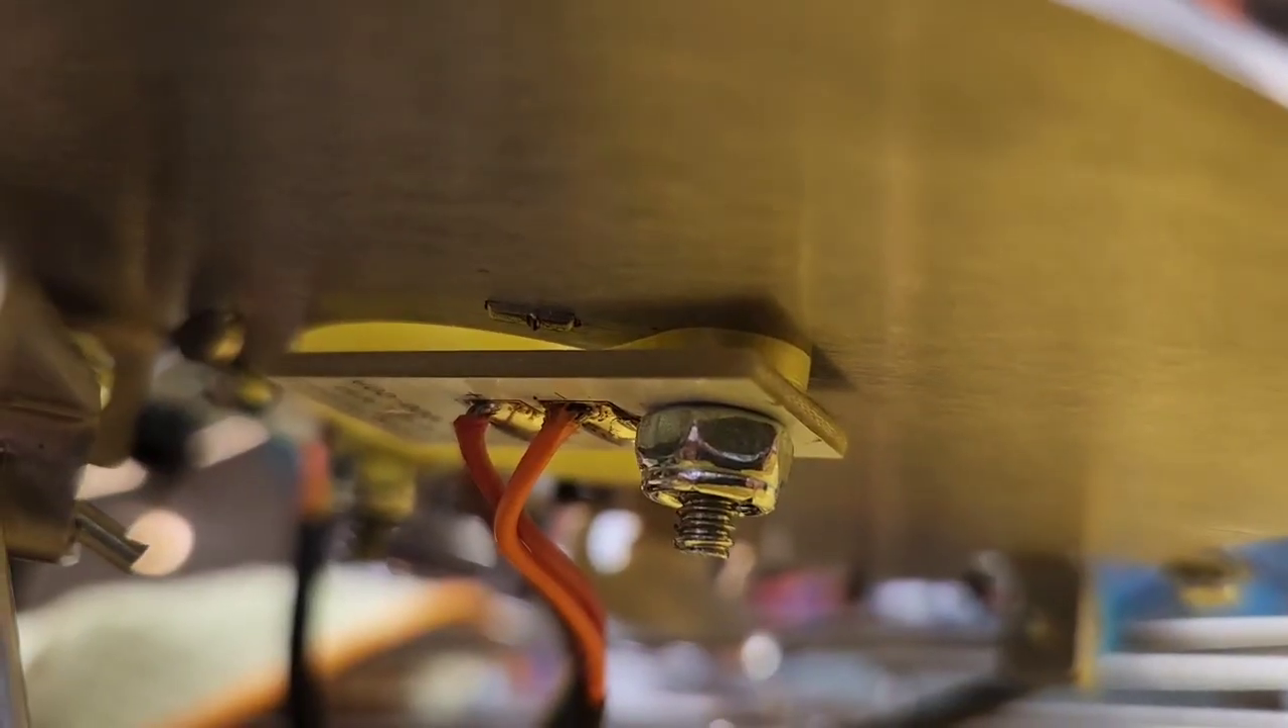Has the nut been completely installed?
Yes.